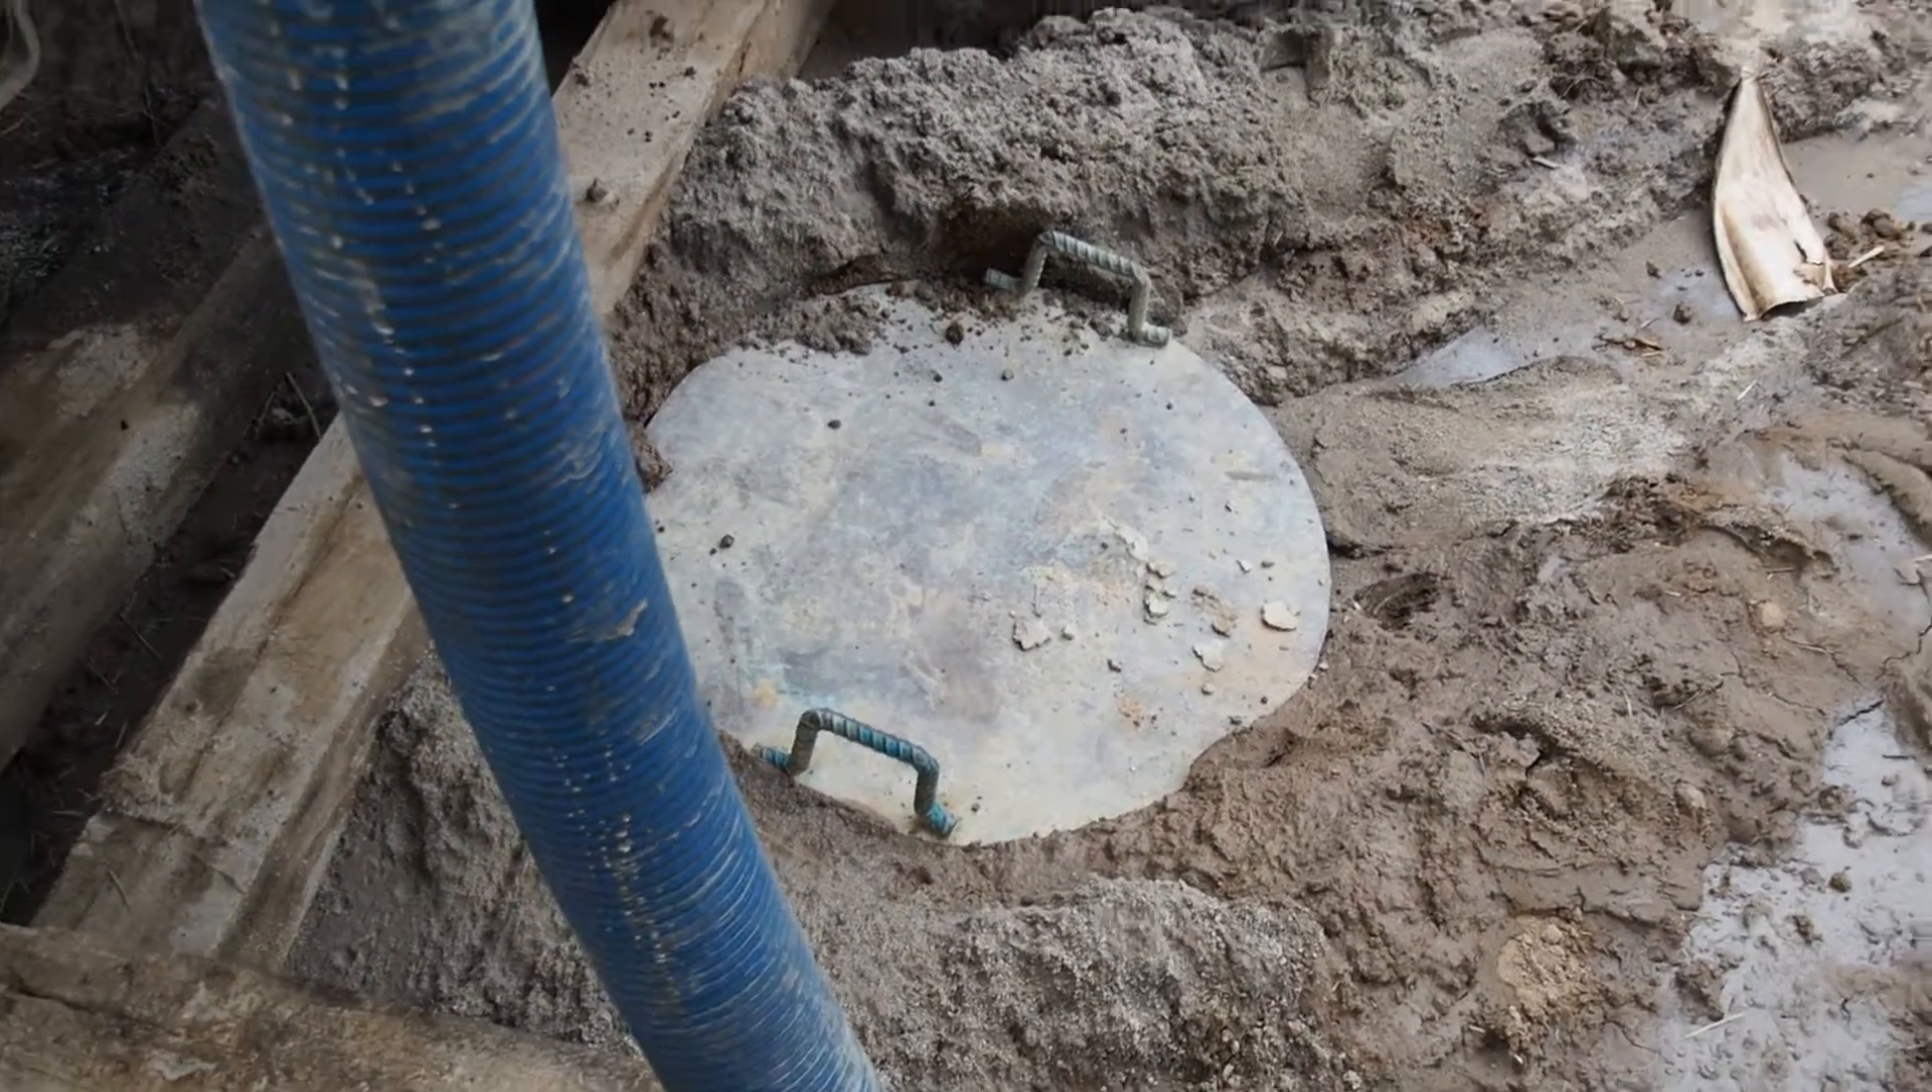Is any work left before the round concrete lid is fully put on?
No.